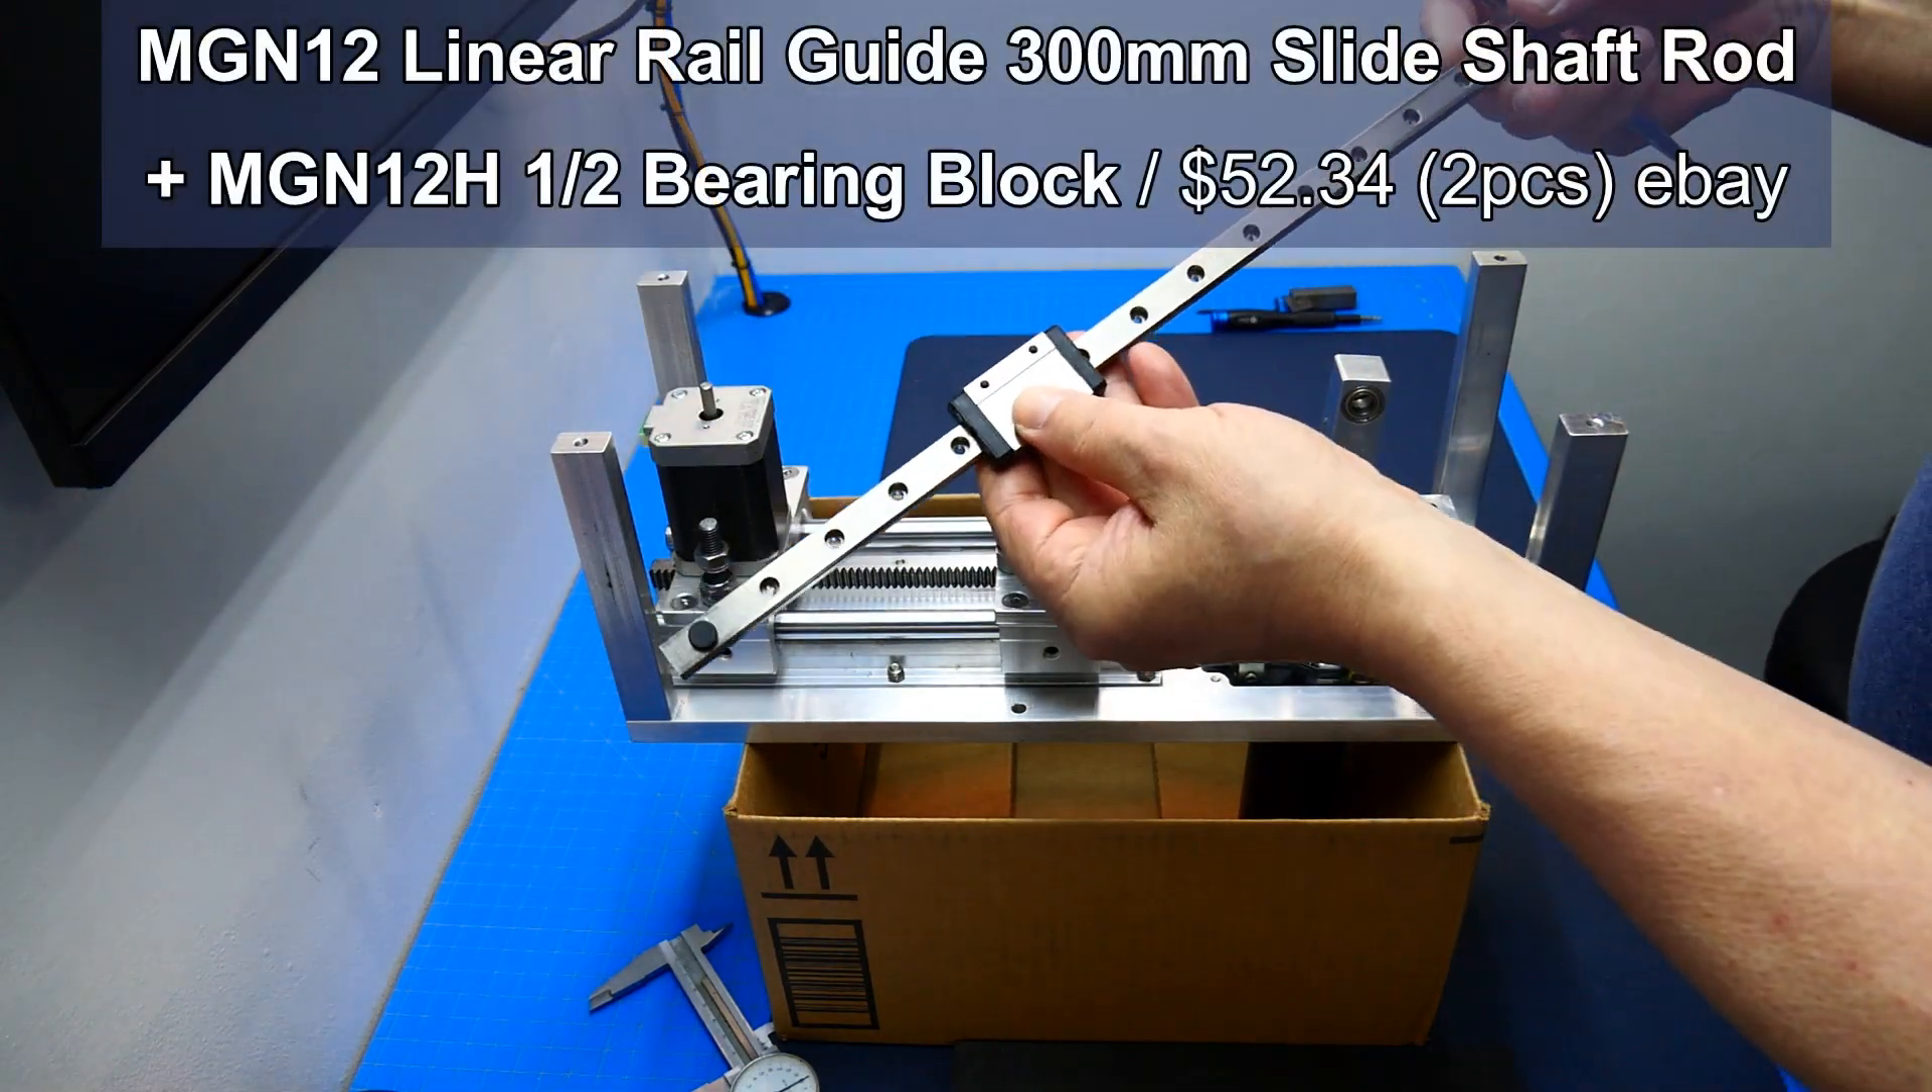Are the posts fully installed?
Yes.